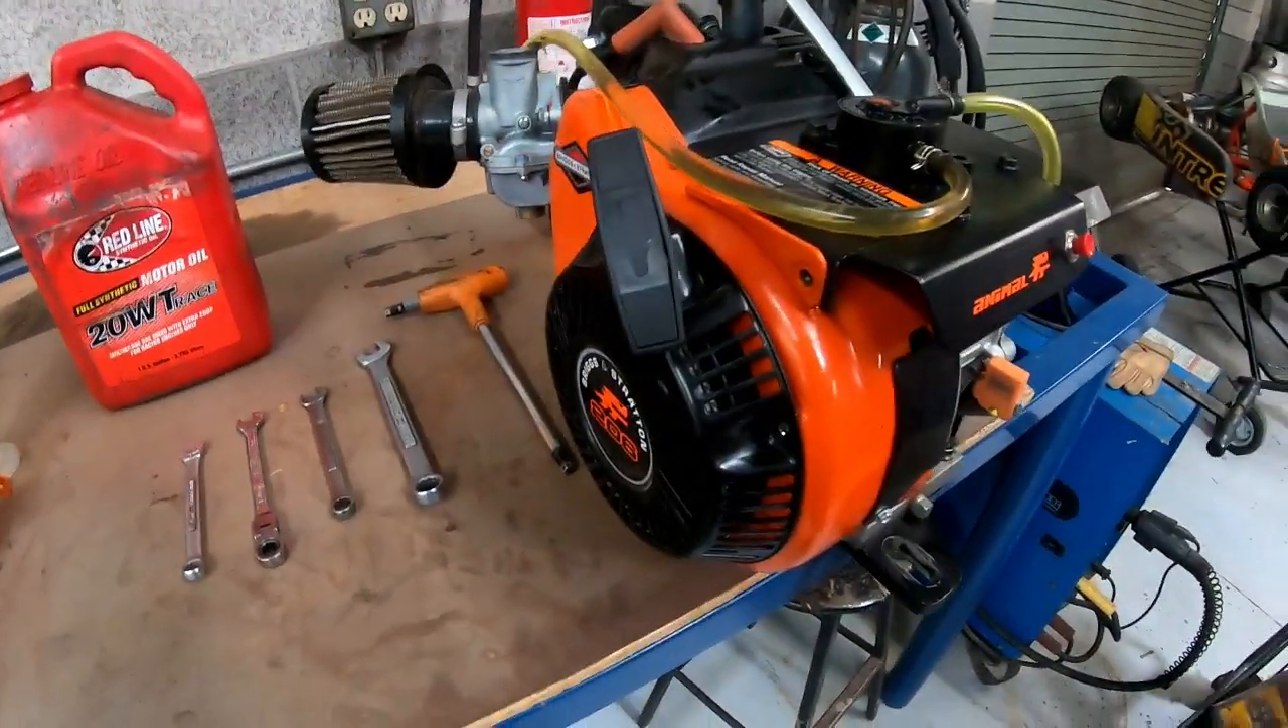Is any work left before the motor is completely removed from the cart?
No.